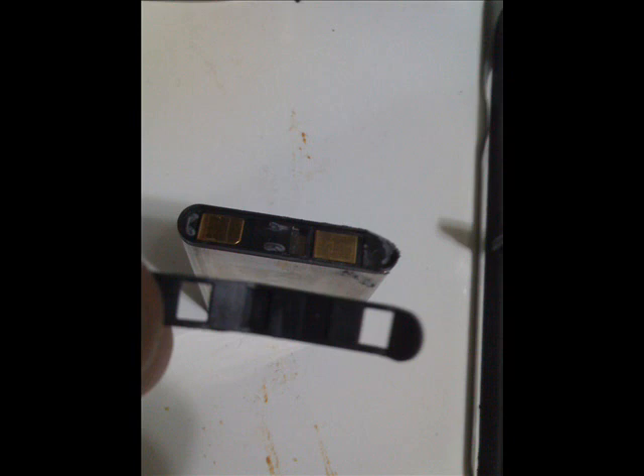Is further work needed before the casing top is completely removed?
No.